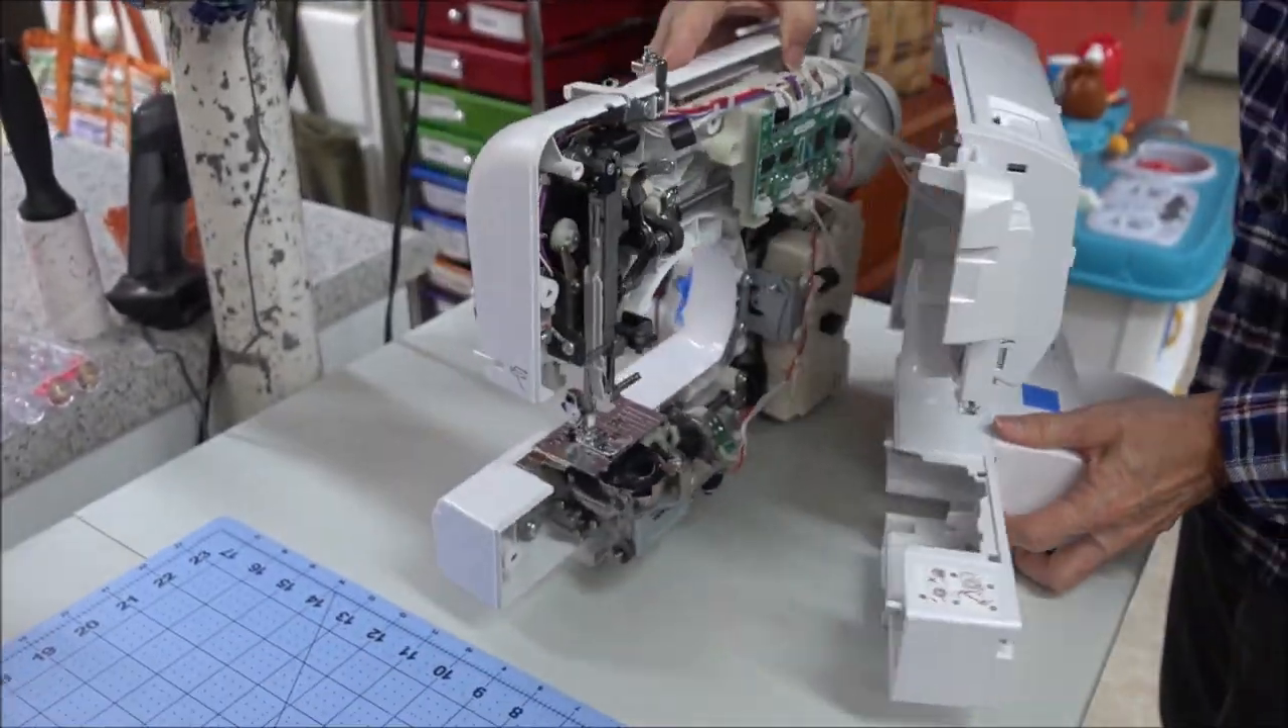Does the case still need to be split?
No.